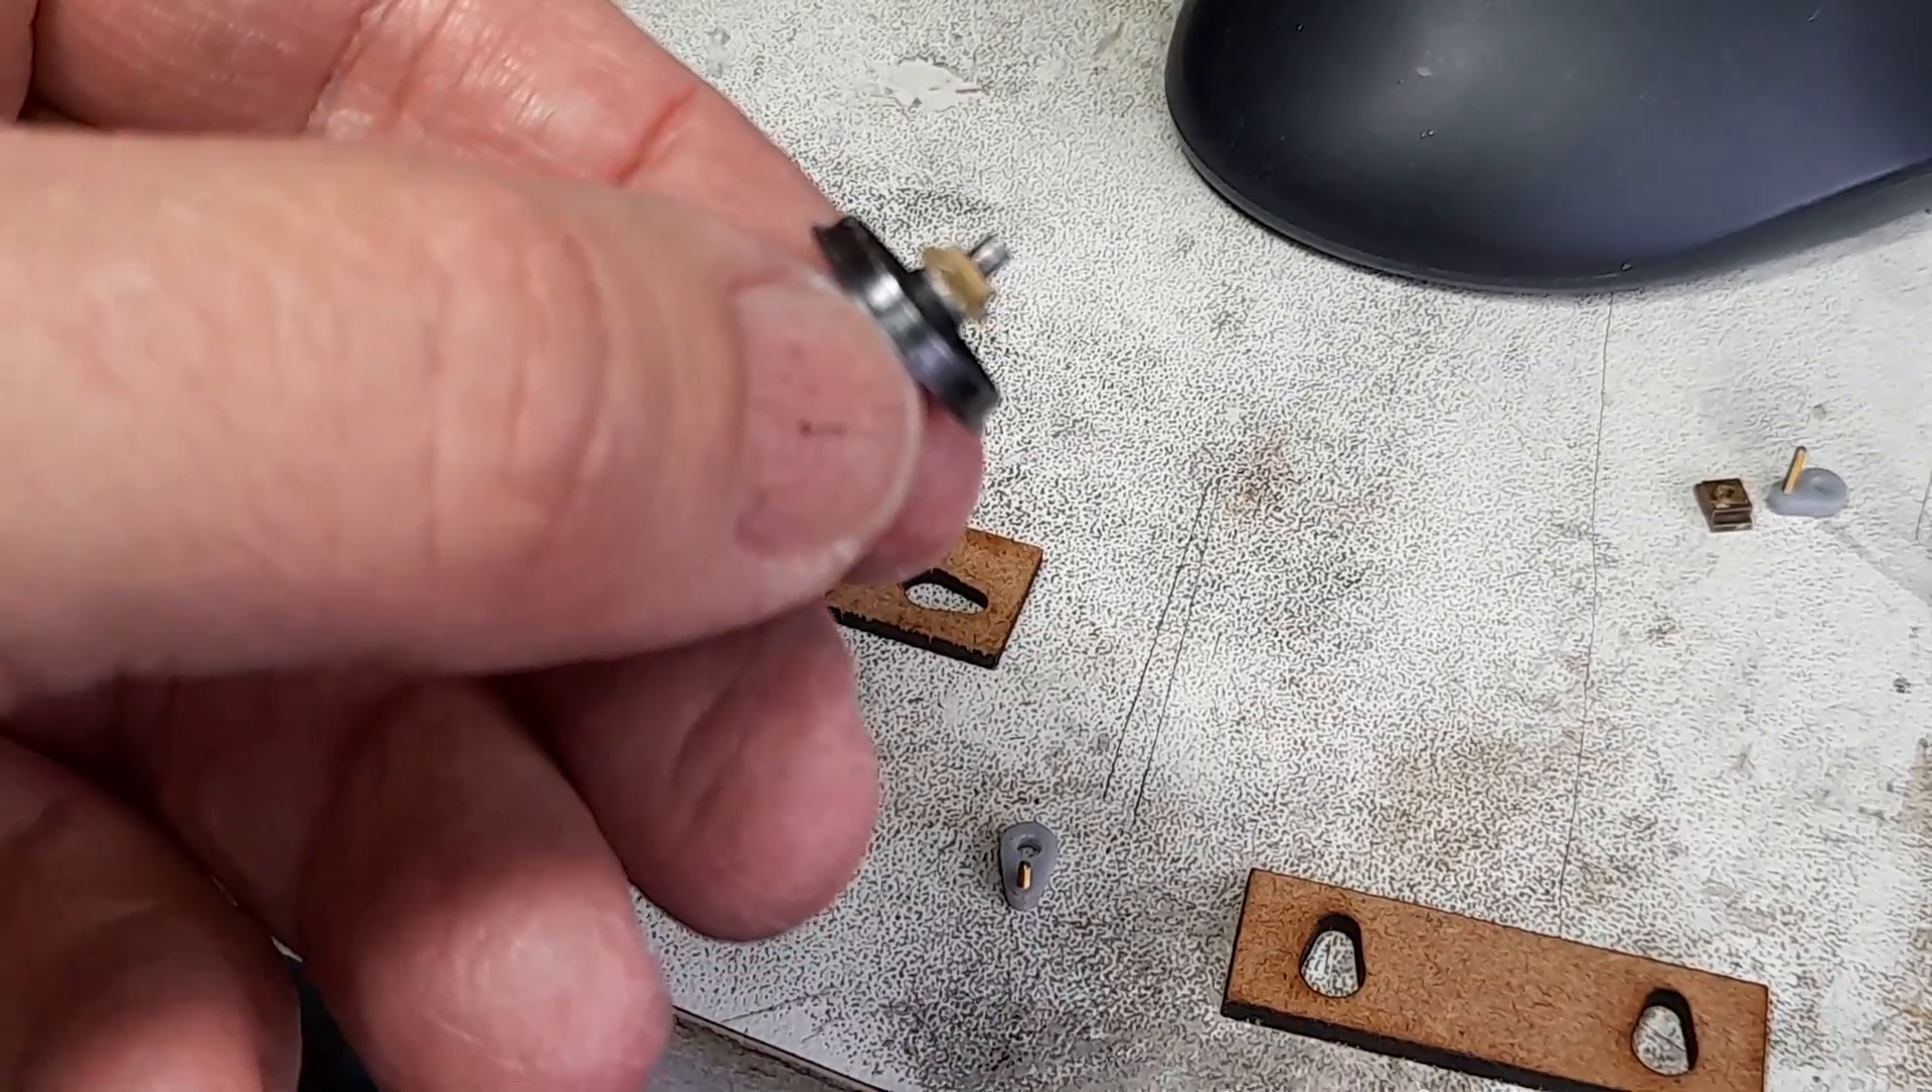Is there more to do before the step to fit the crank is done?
Yes.